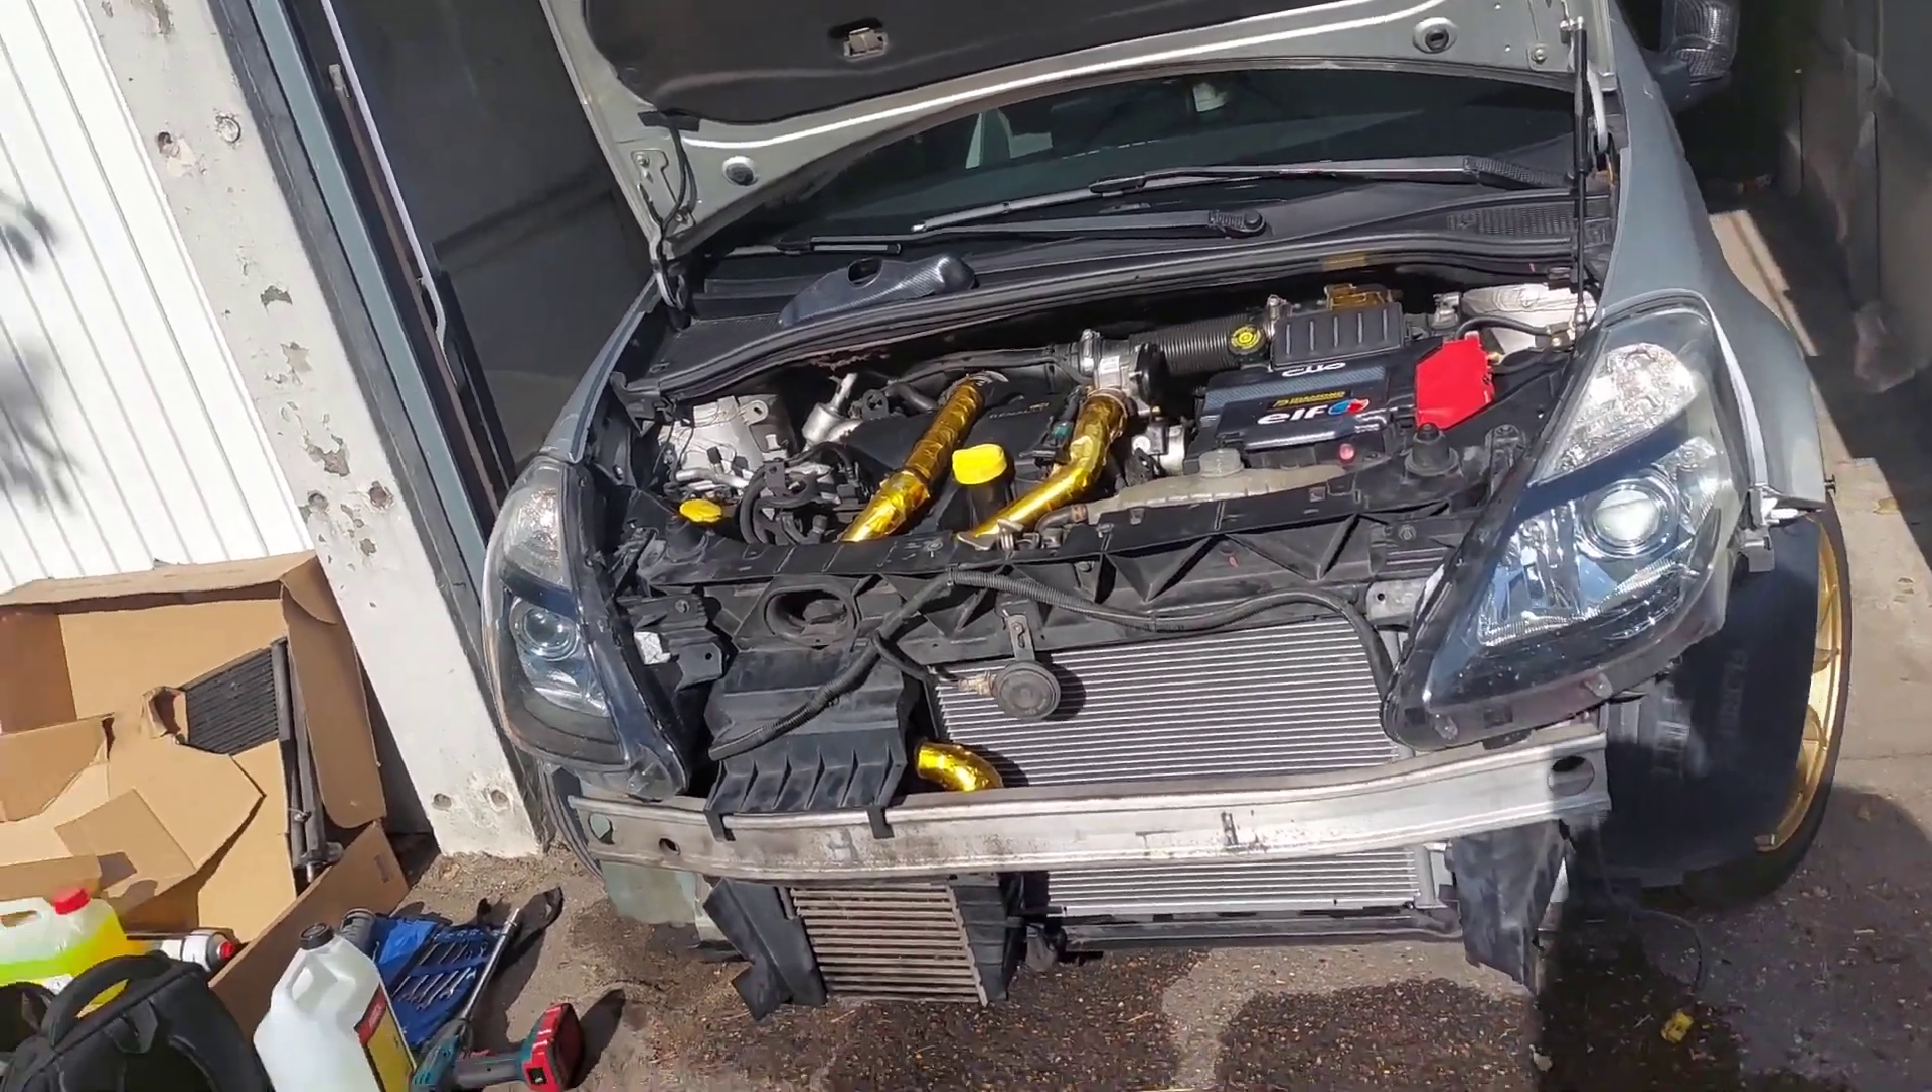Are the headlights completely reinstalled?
Yes.